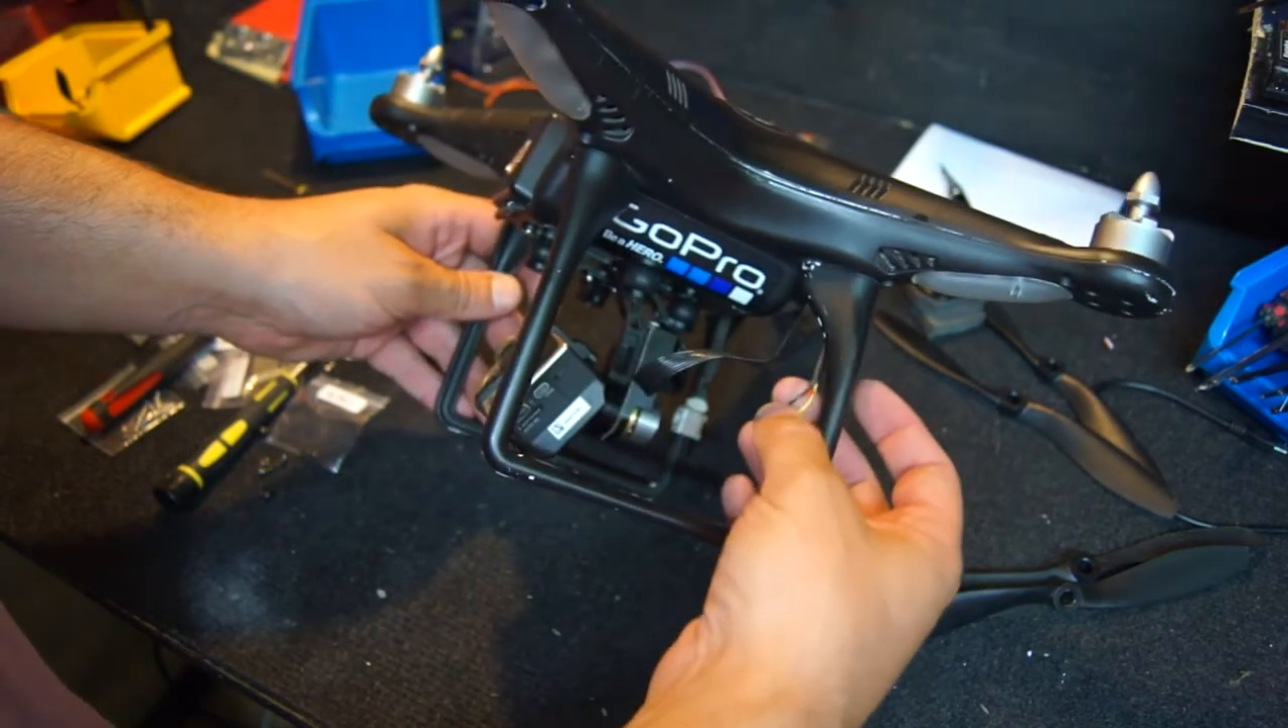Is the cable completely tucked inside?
No.